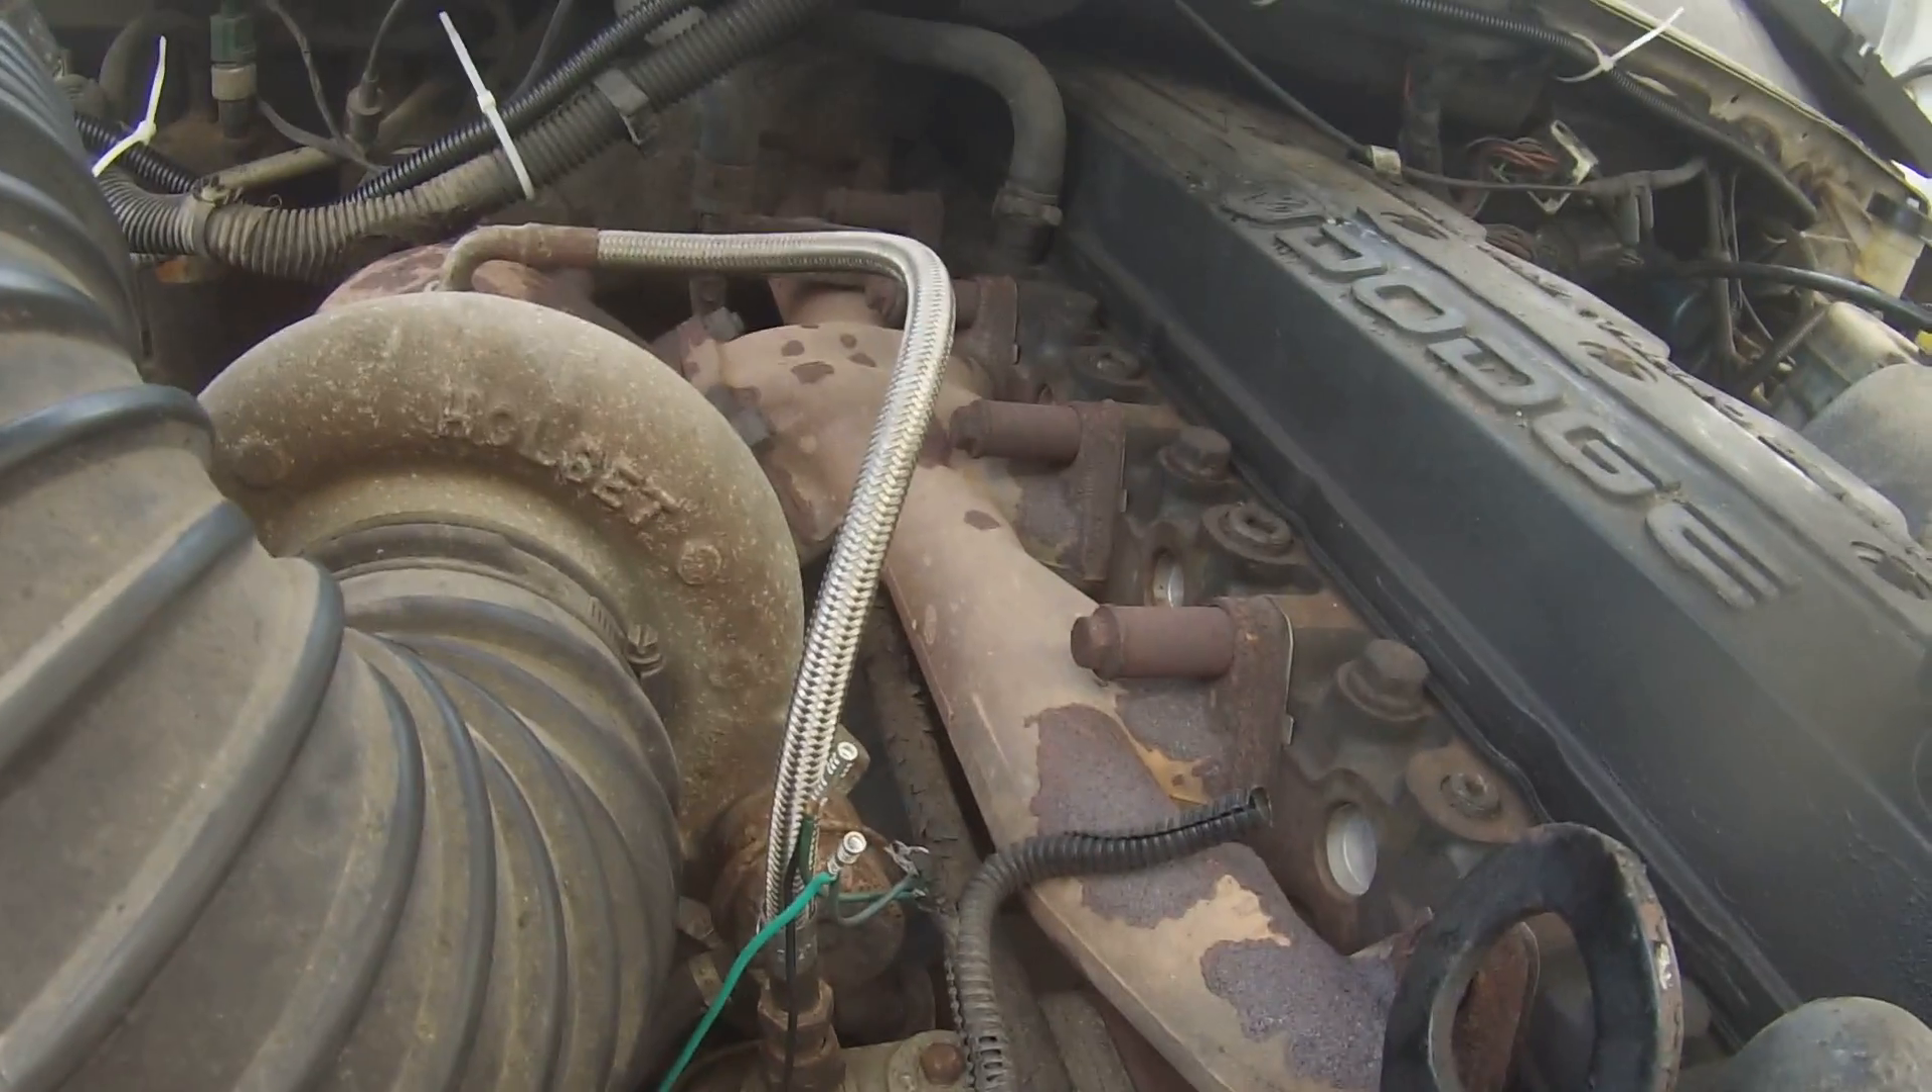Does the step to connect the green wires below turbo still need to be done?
Yes.